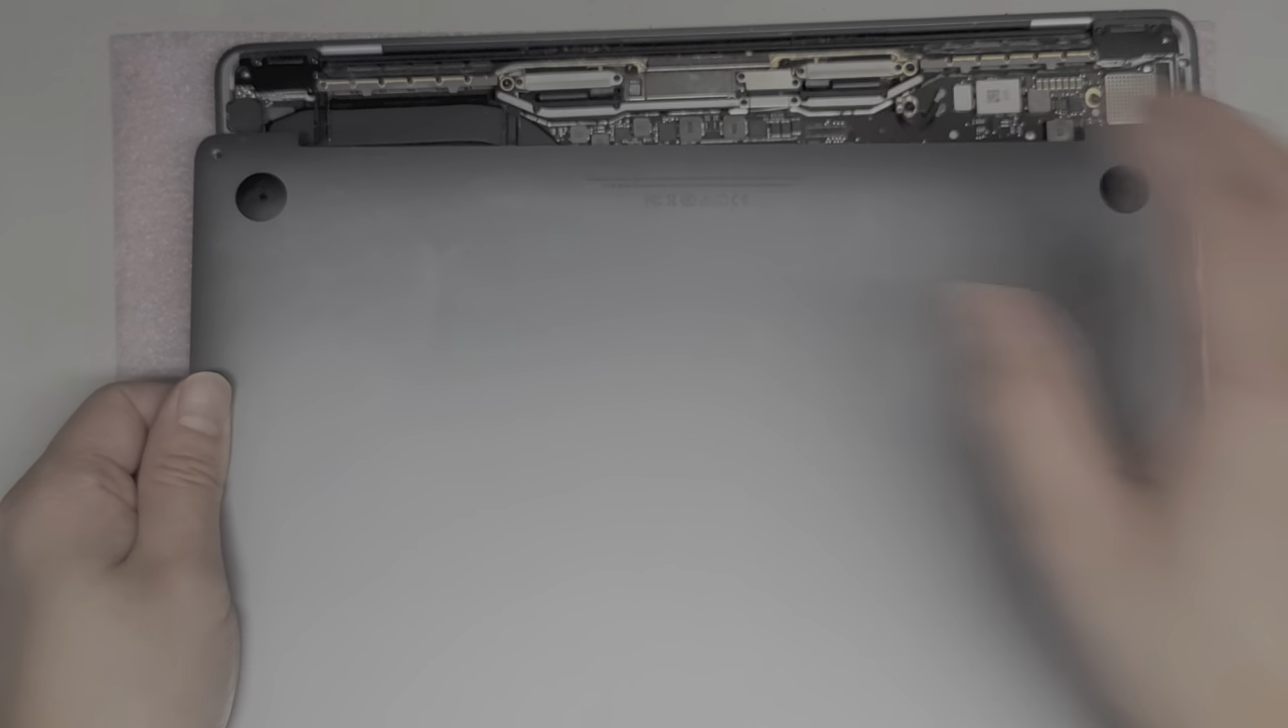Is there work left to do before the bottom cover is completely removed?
Yes.